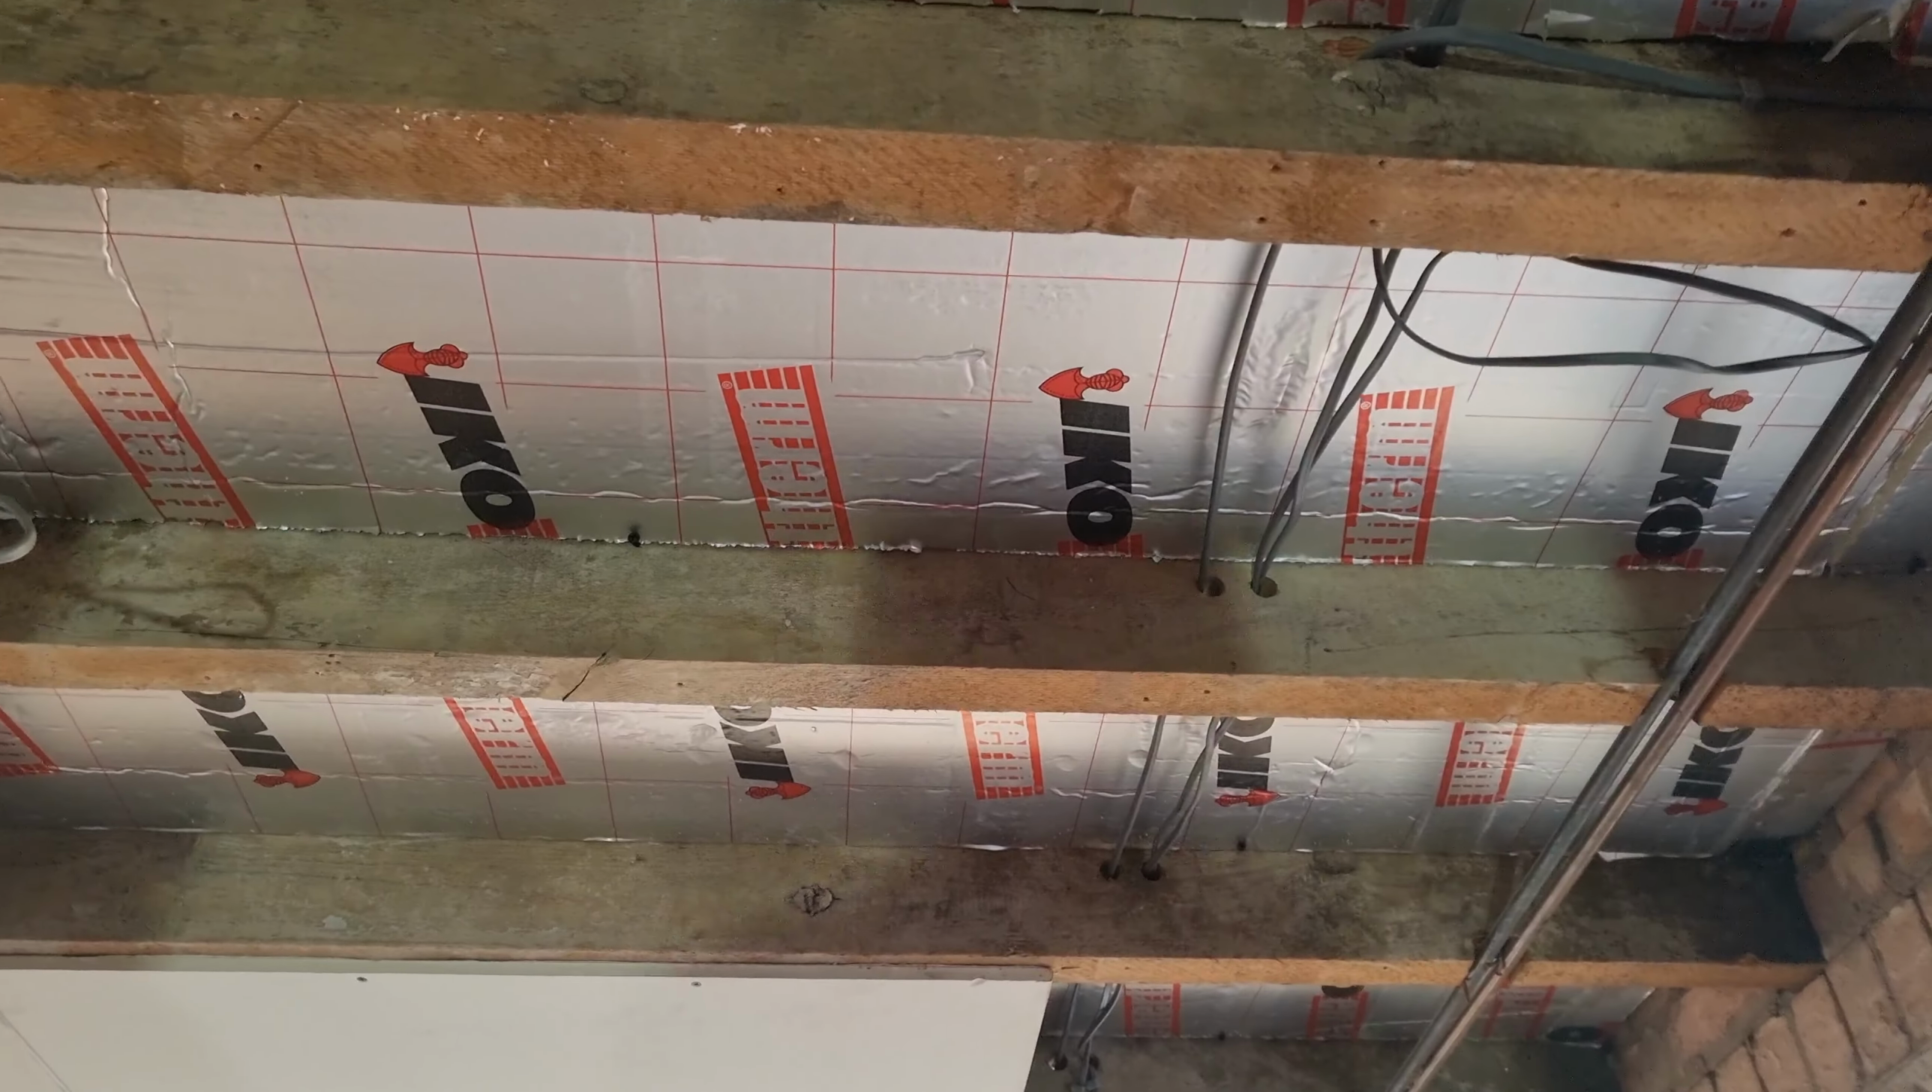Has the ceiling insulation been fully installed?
Yes.